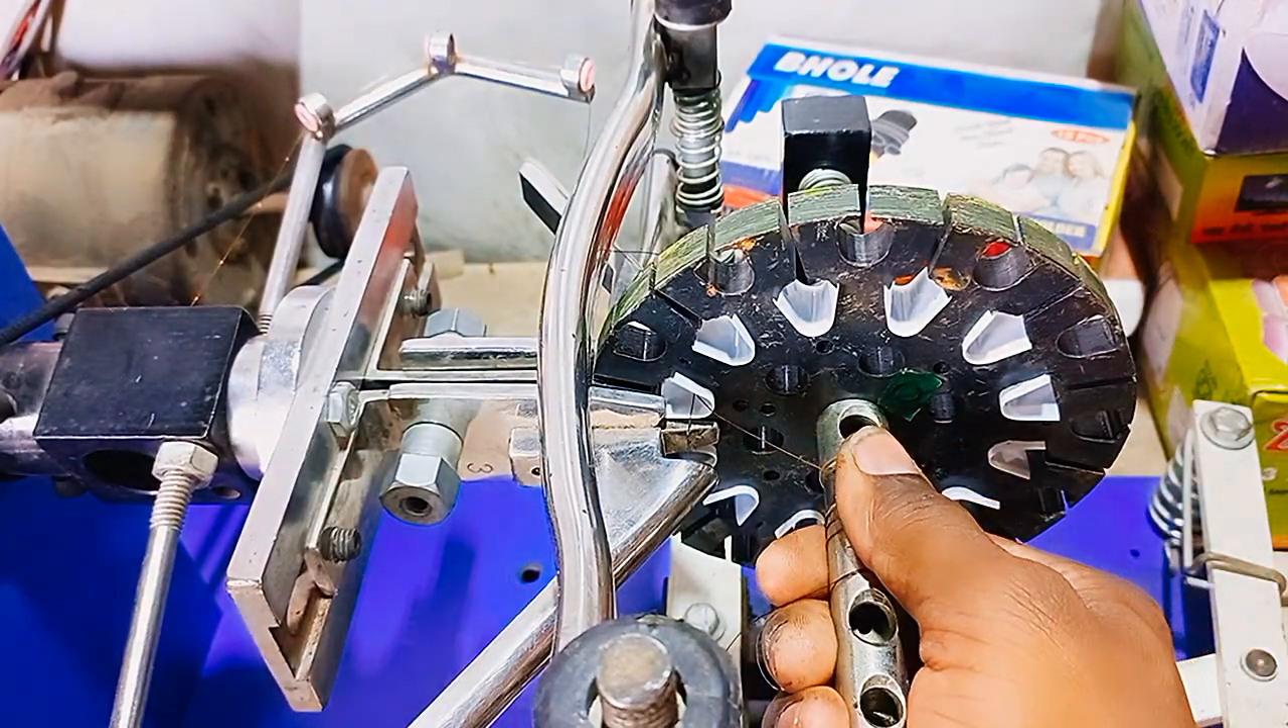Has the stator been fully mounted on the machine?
Yes.